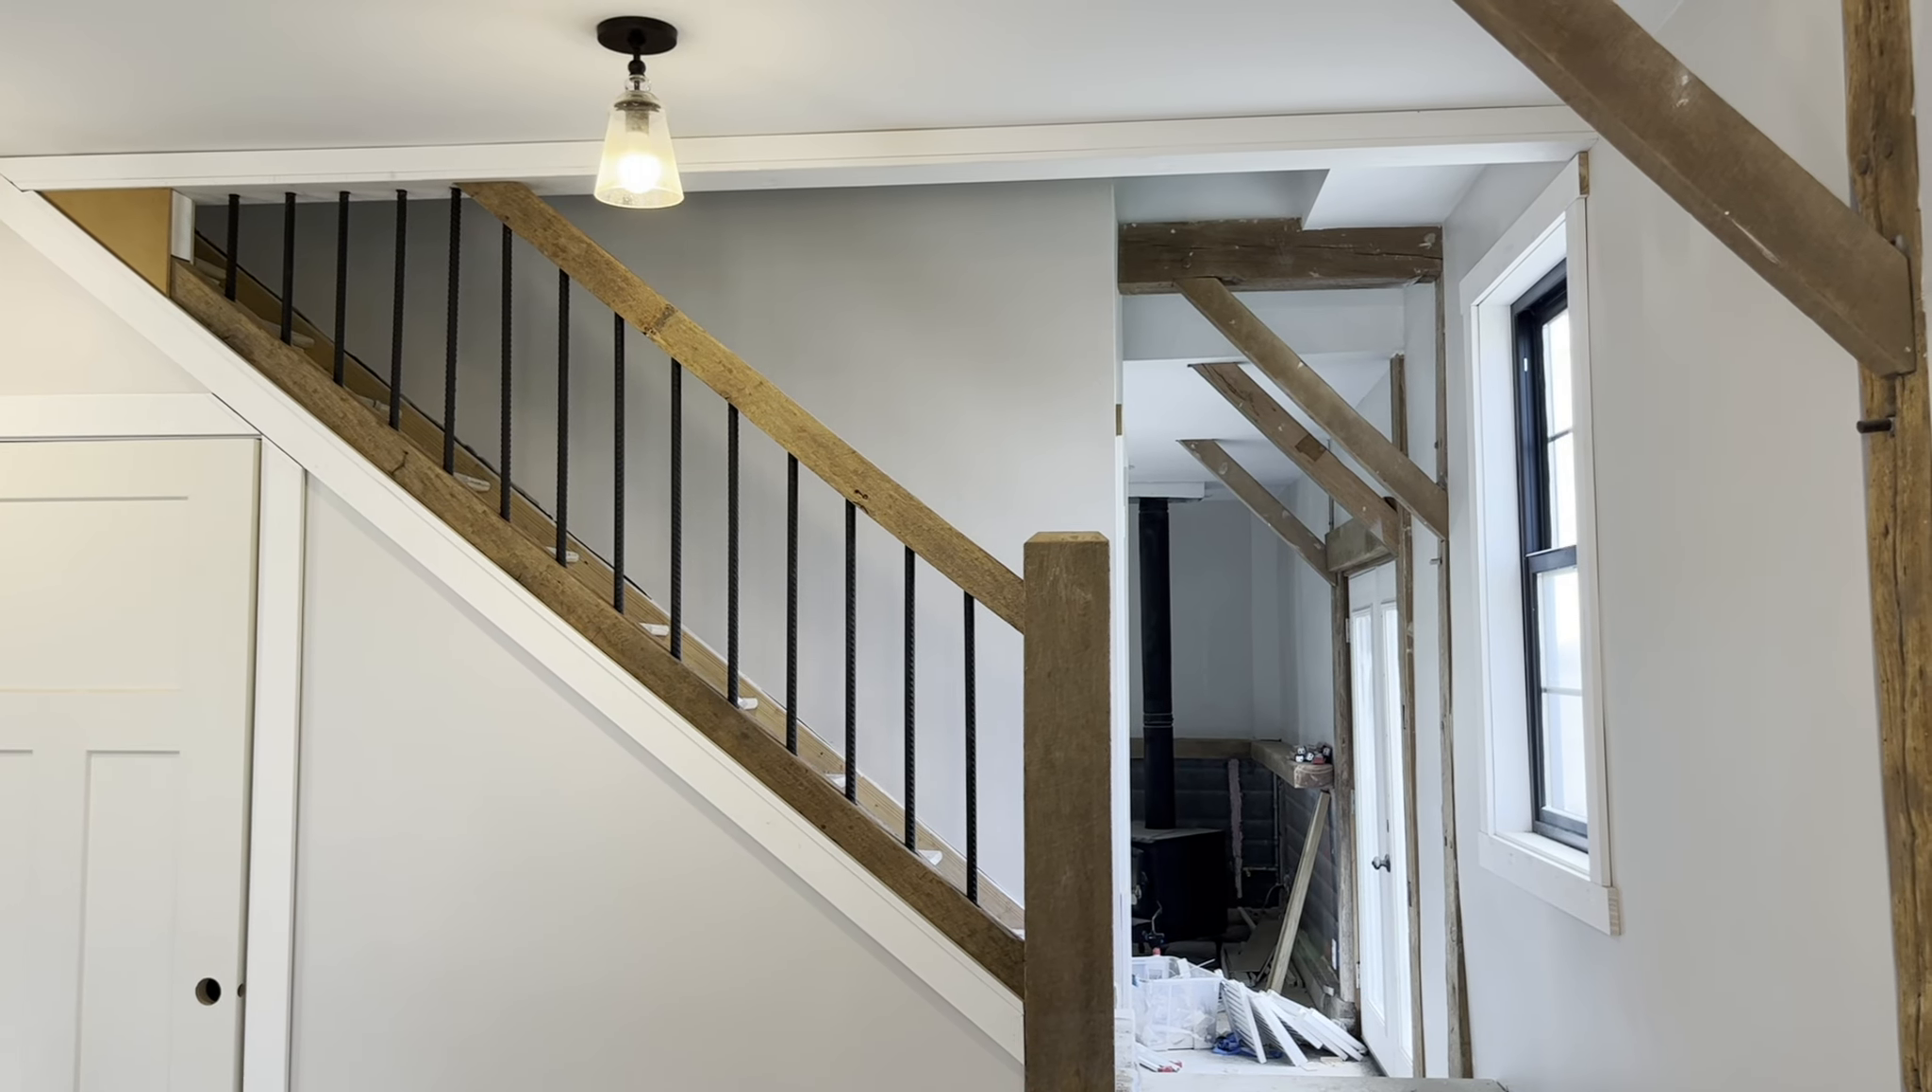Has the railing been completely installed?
Yes.